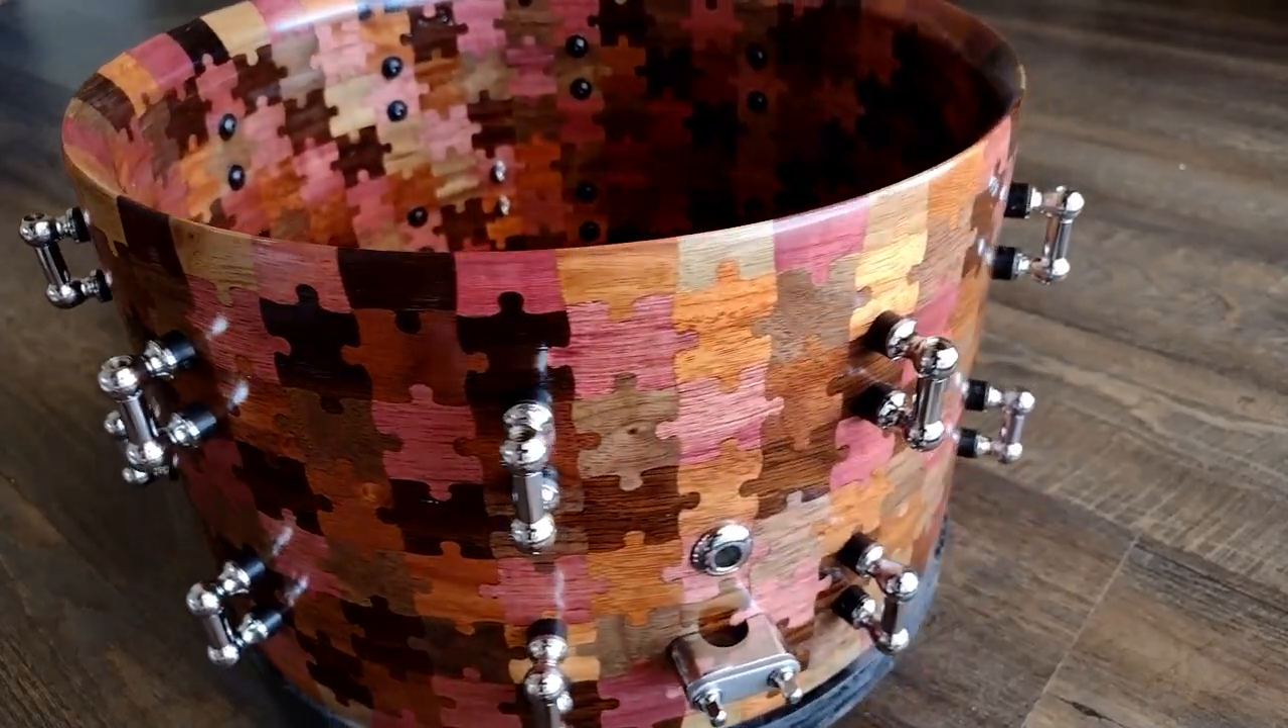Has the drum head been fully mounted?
No.